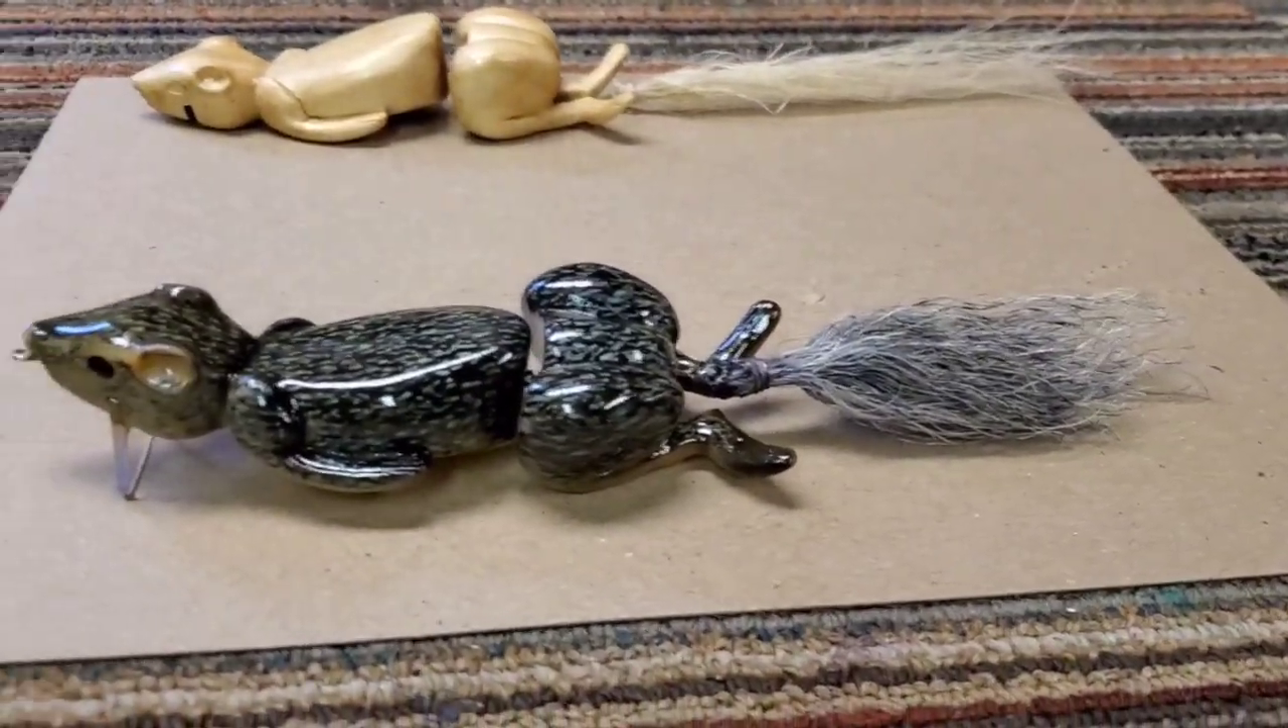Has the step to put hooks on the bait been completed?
No.